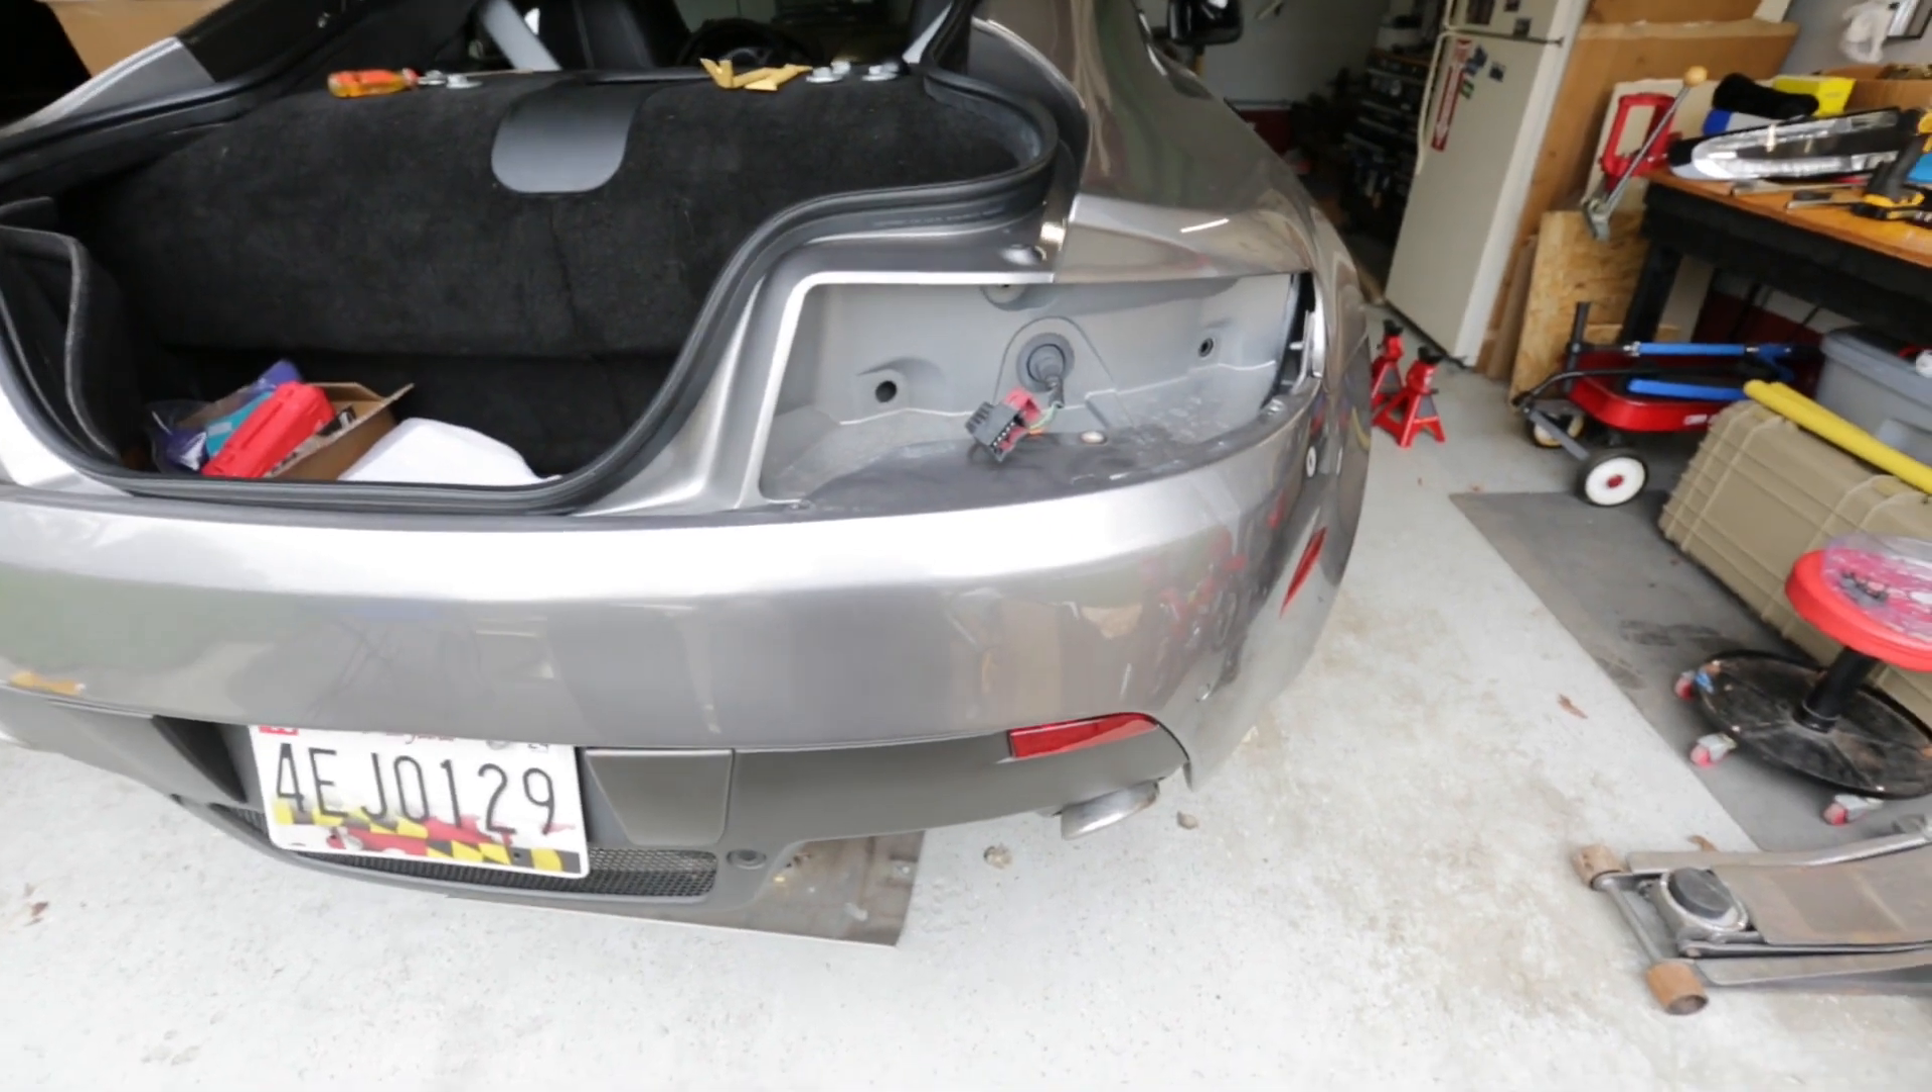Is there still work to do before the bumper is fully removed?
Yes.